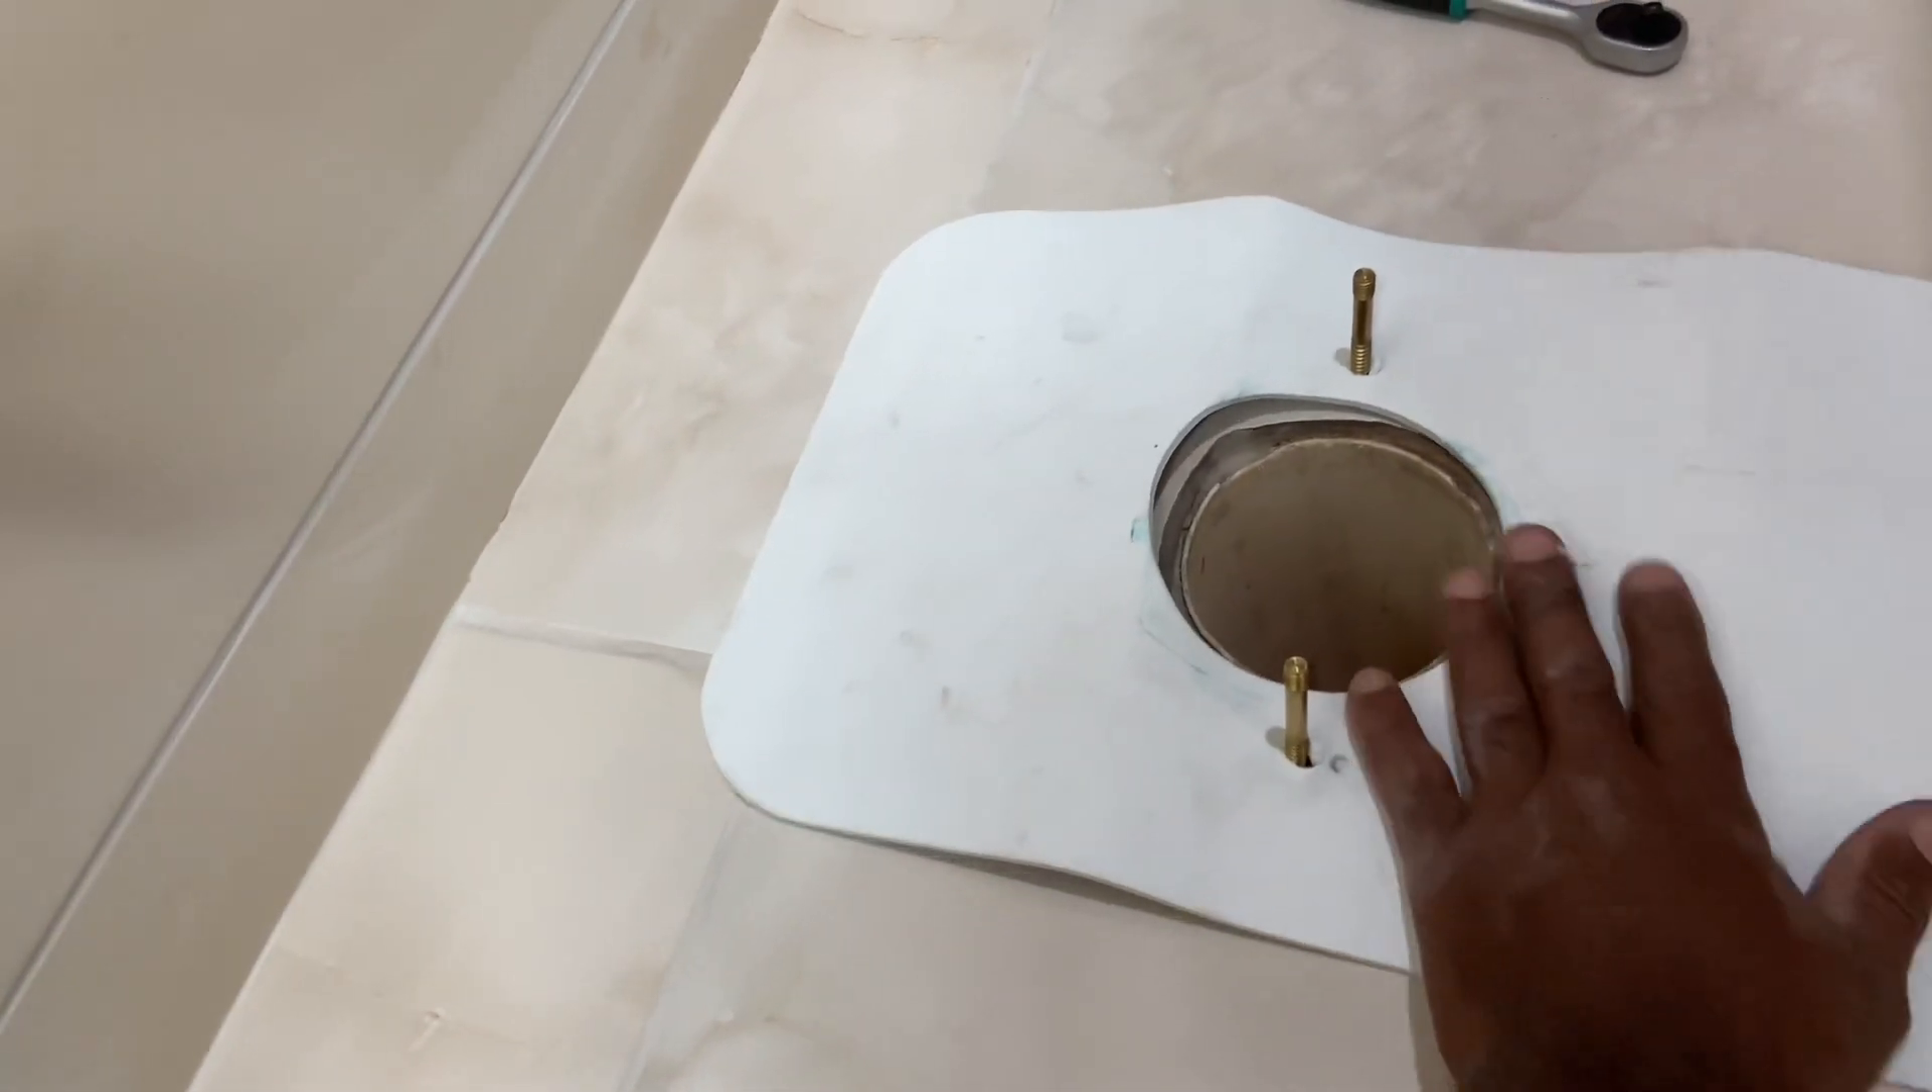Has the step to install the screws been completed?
Yes.